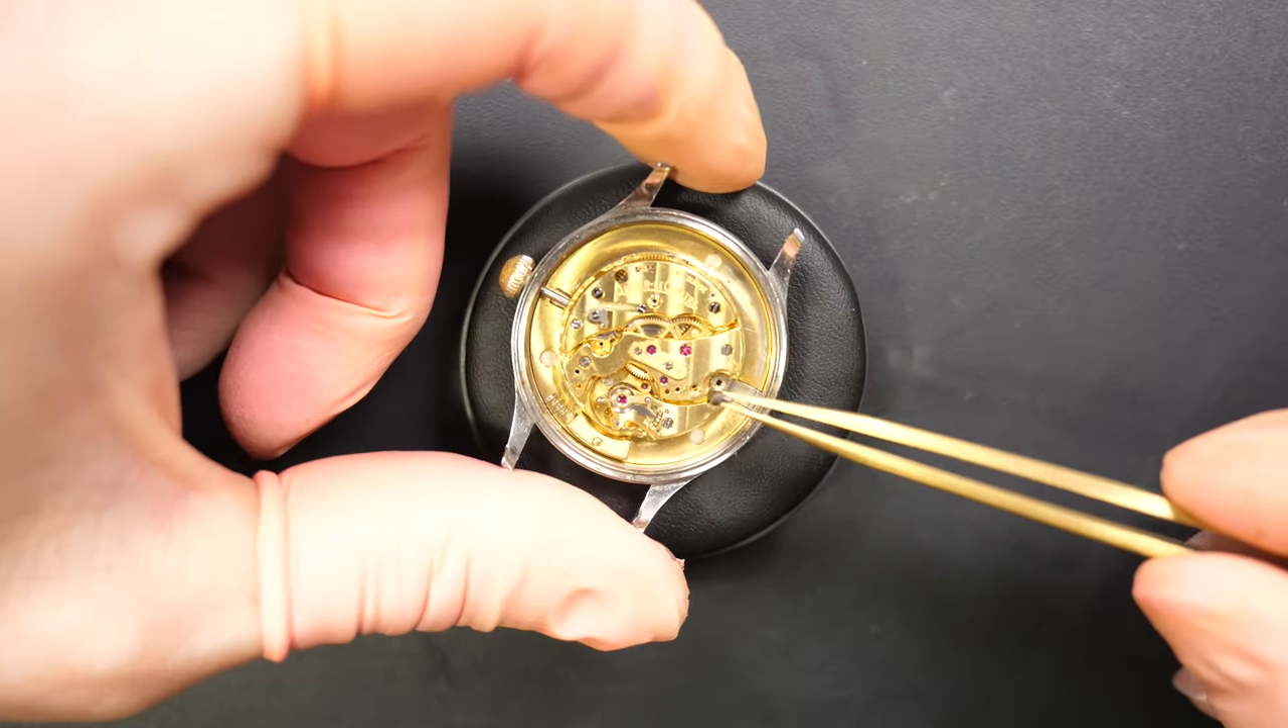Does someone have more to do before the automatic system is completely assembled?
Yes.